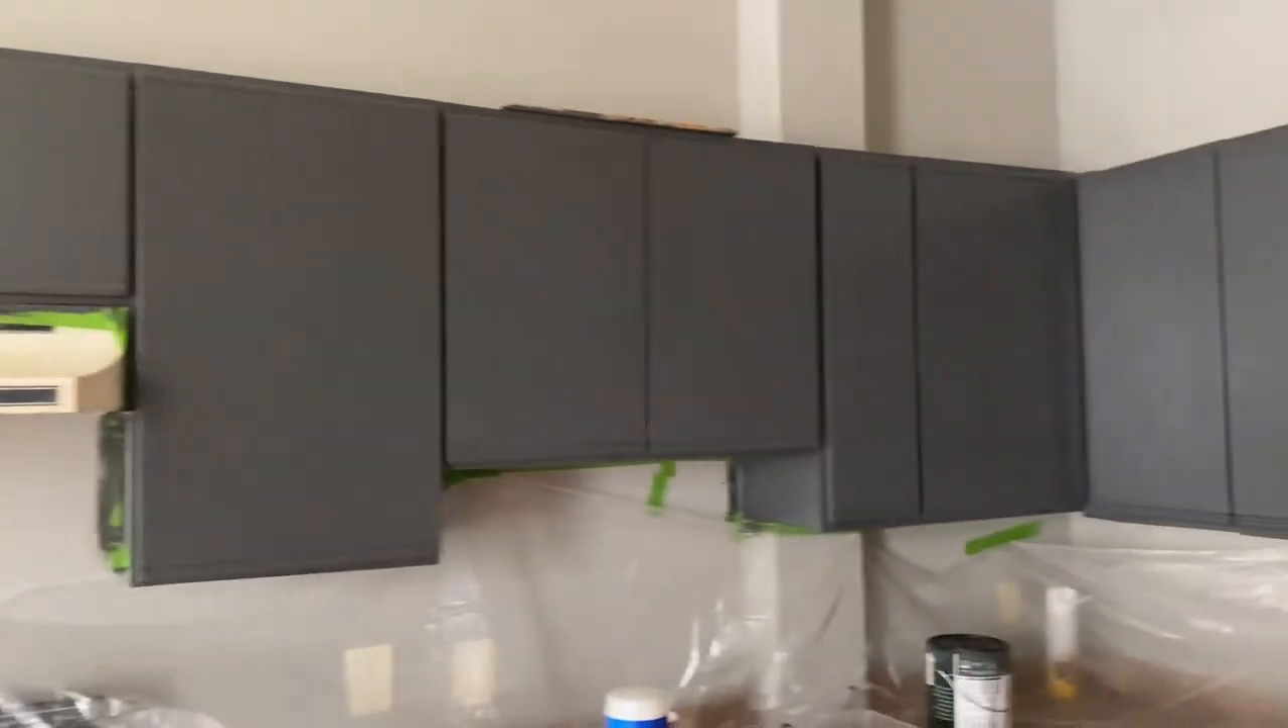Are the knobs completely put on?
No.